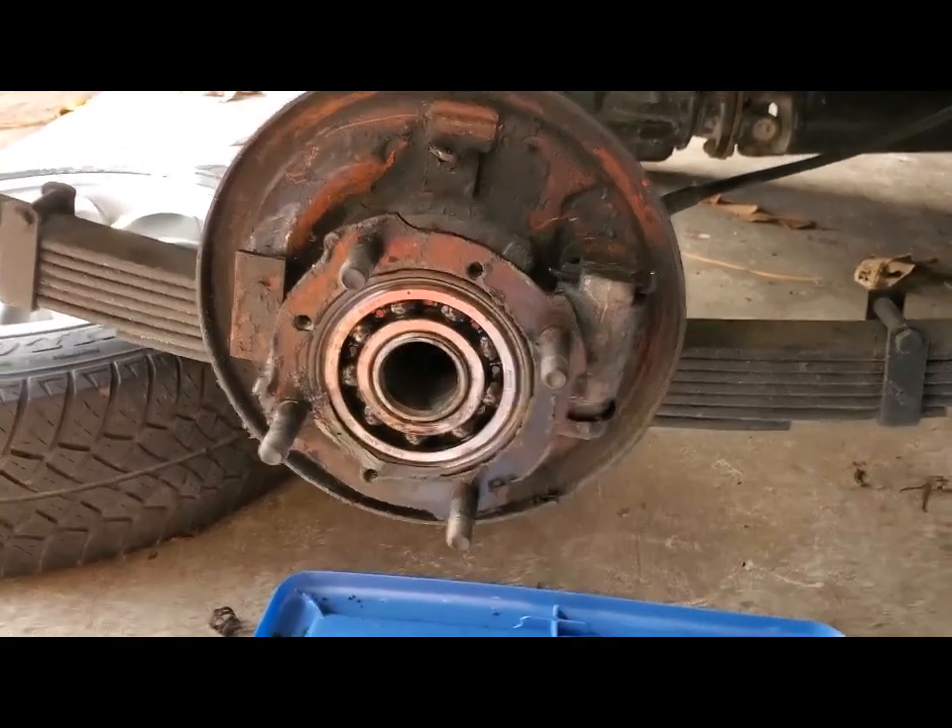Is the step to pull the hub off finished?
No.